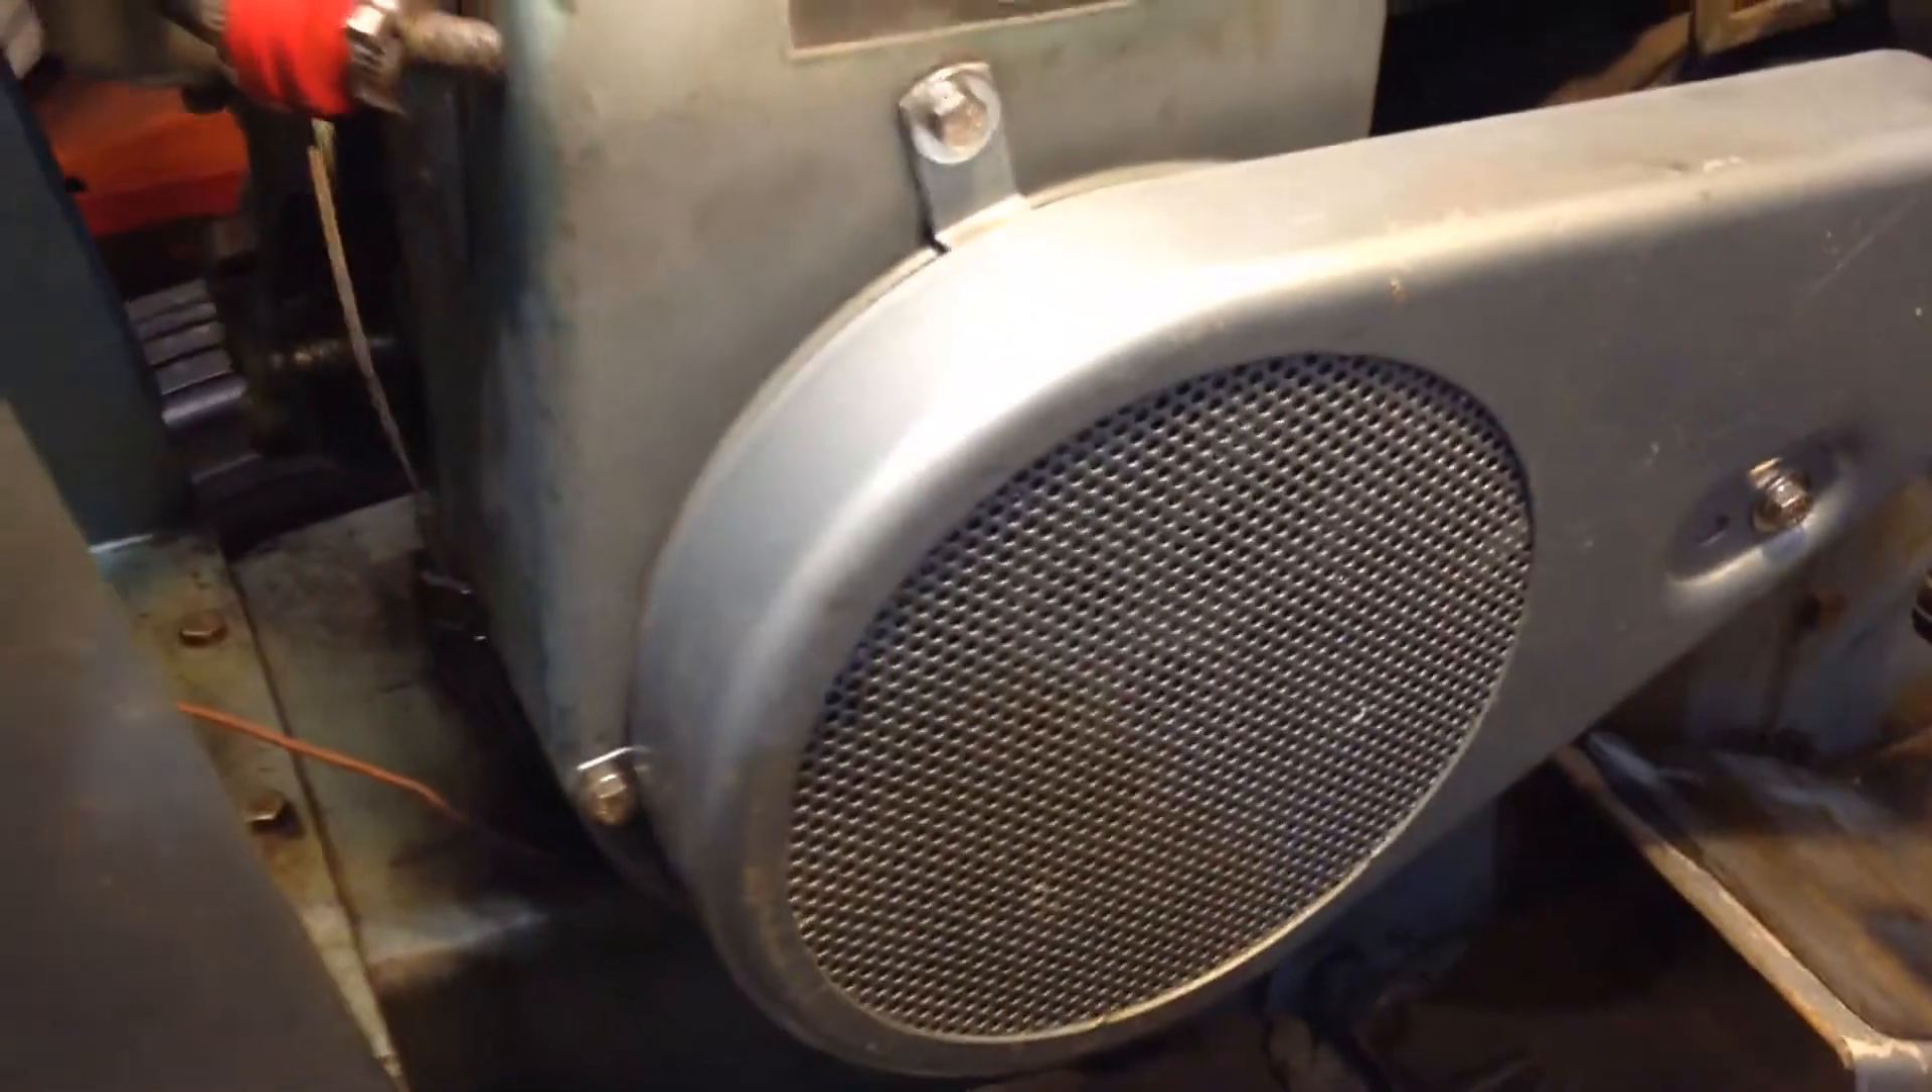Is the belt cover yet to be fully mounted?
No.